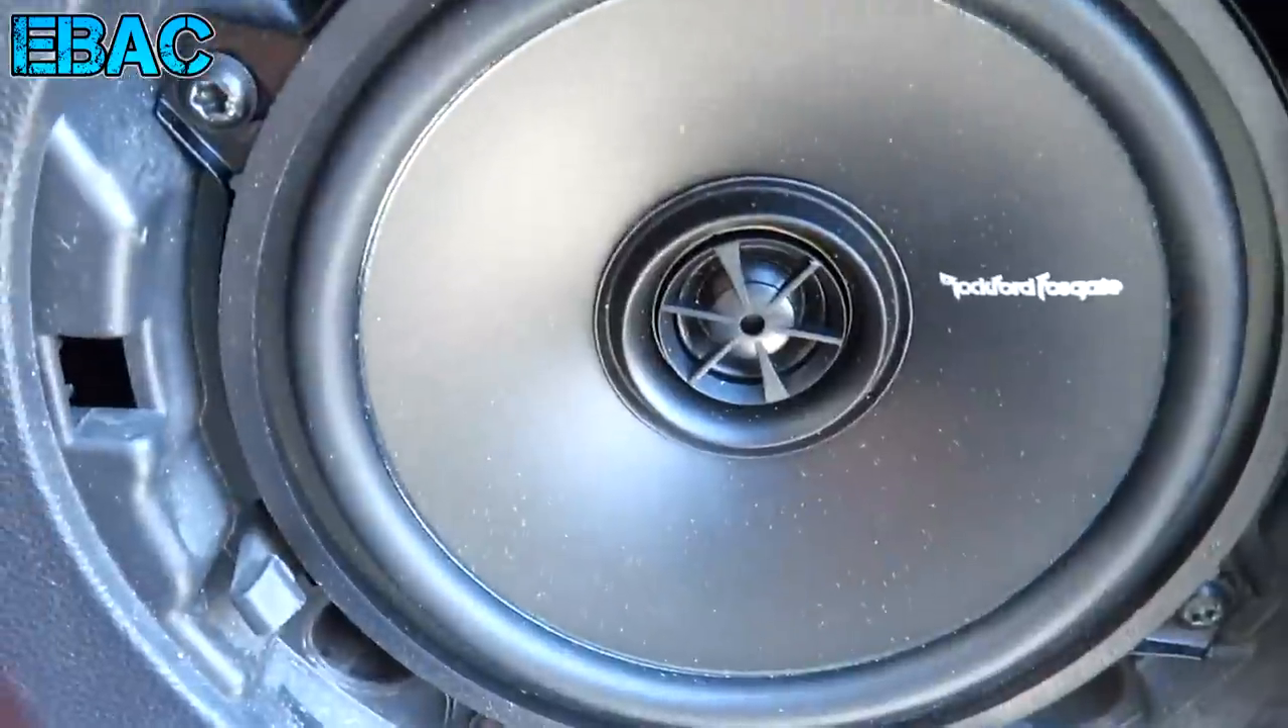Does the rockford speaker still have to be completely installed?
No.